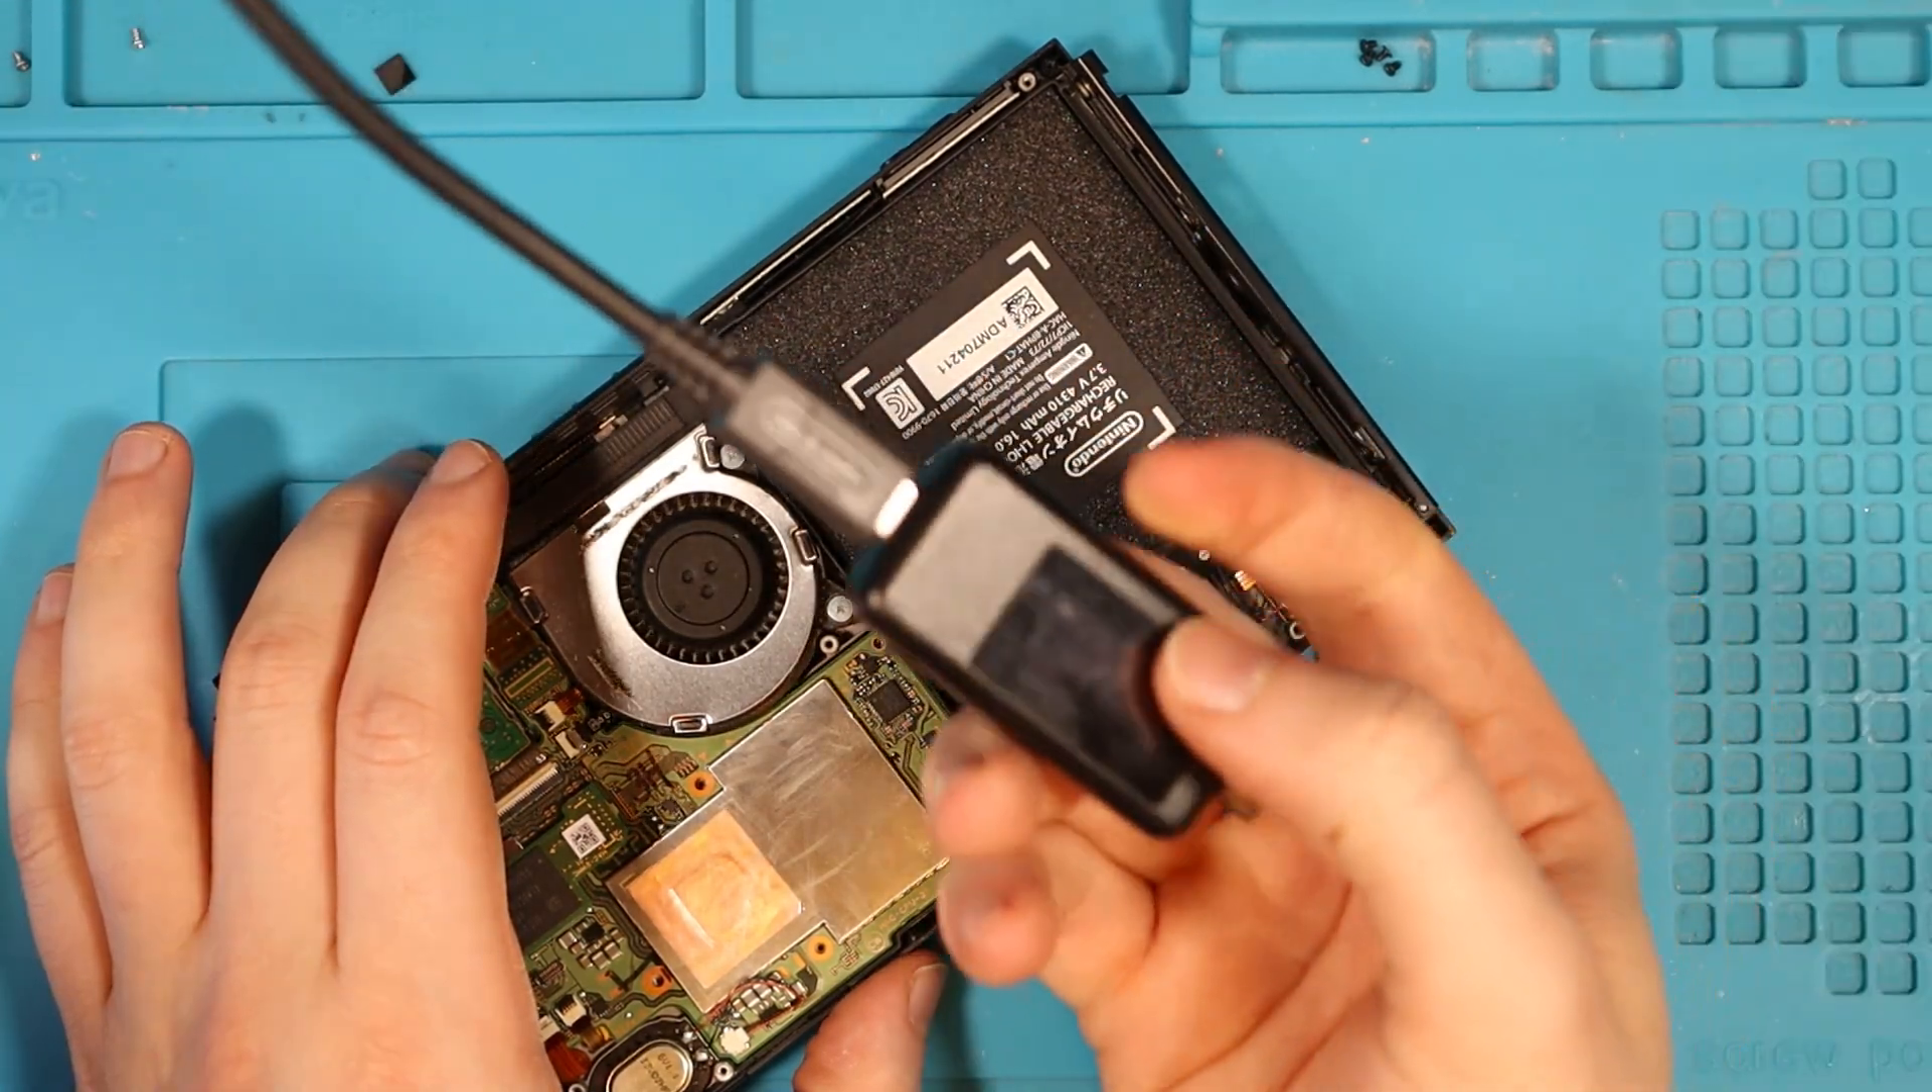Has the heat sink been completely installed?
No.